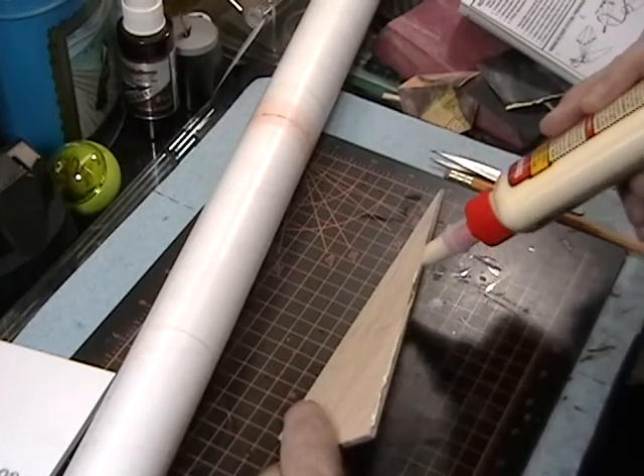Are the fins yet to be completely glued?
Yes.